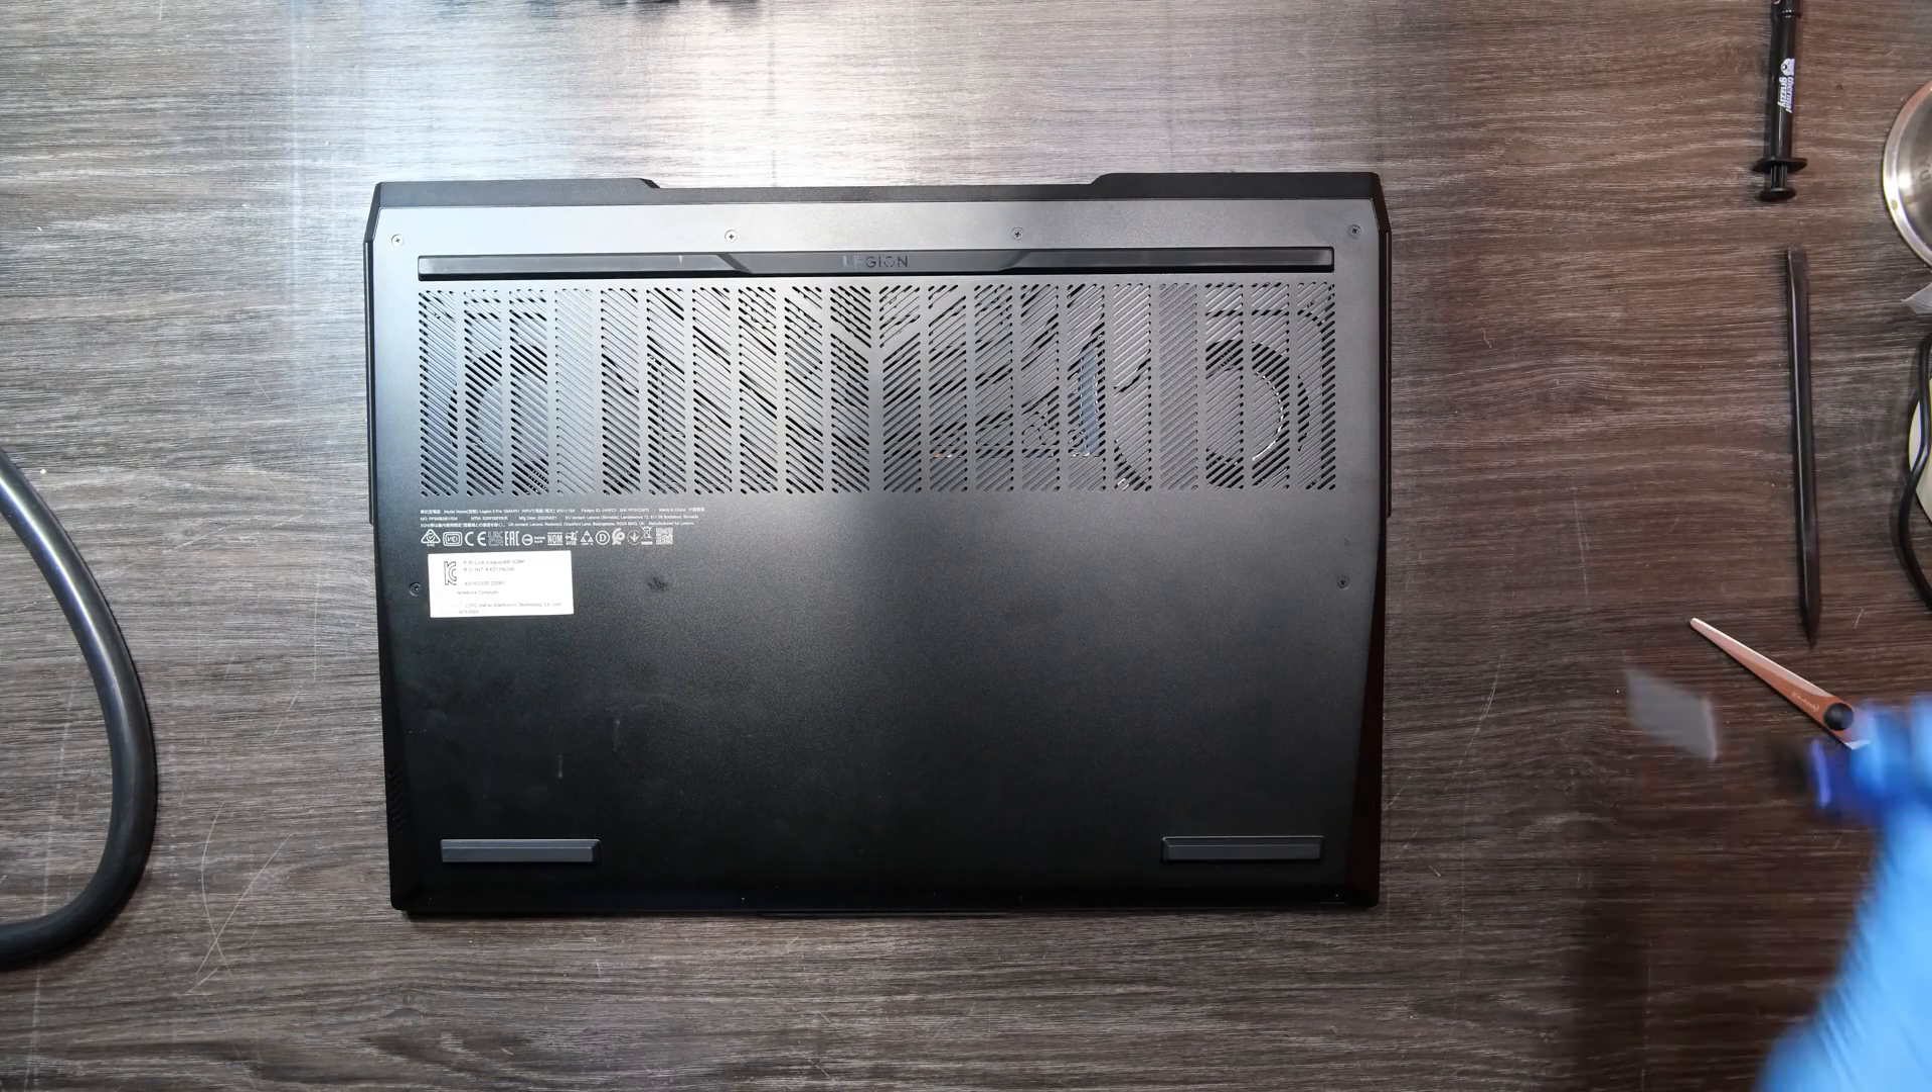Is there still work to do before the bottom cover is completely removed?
Yes.